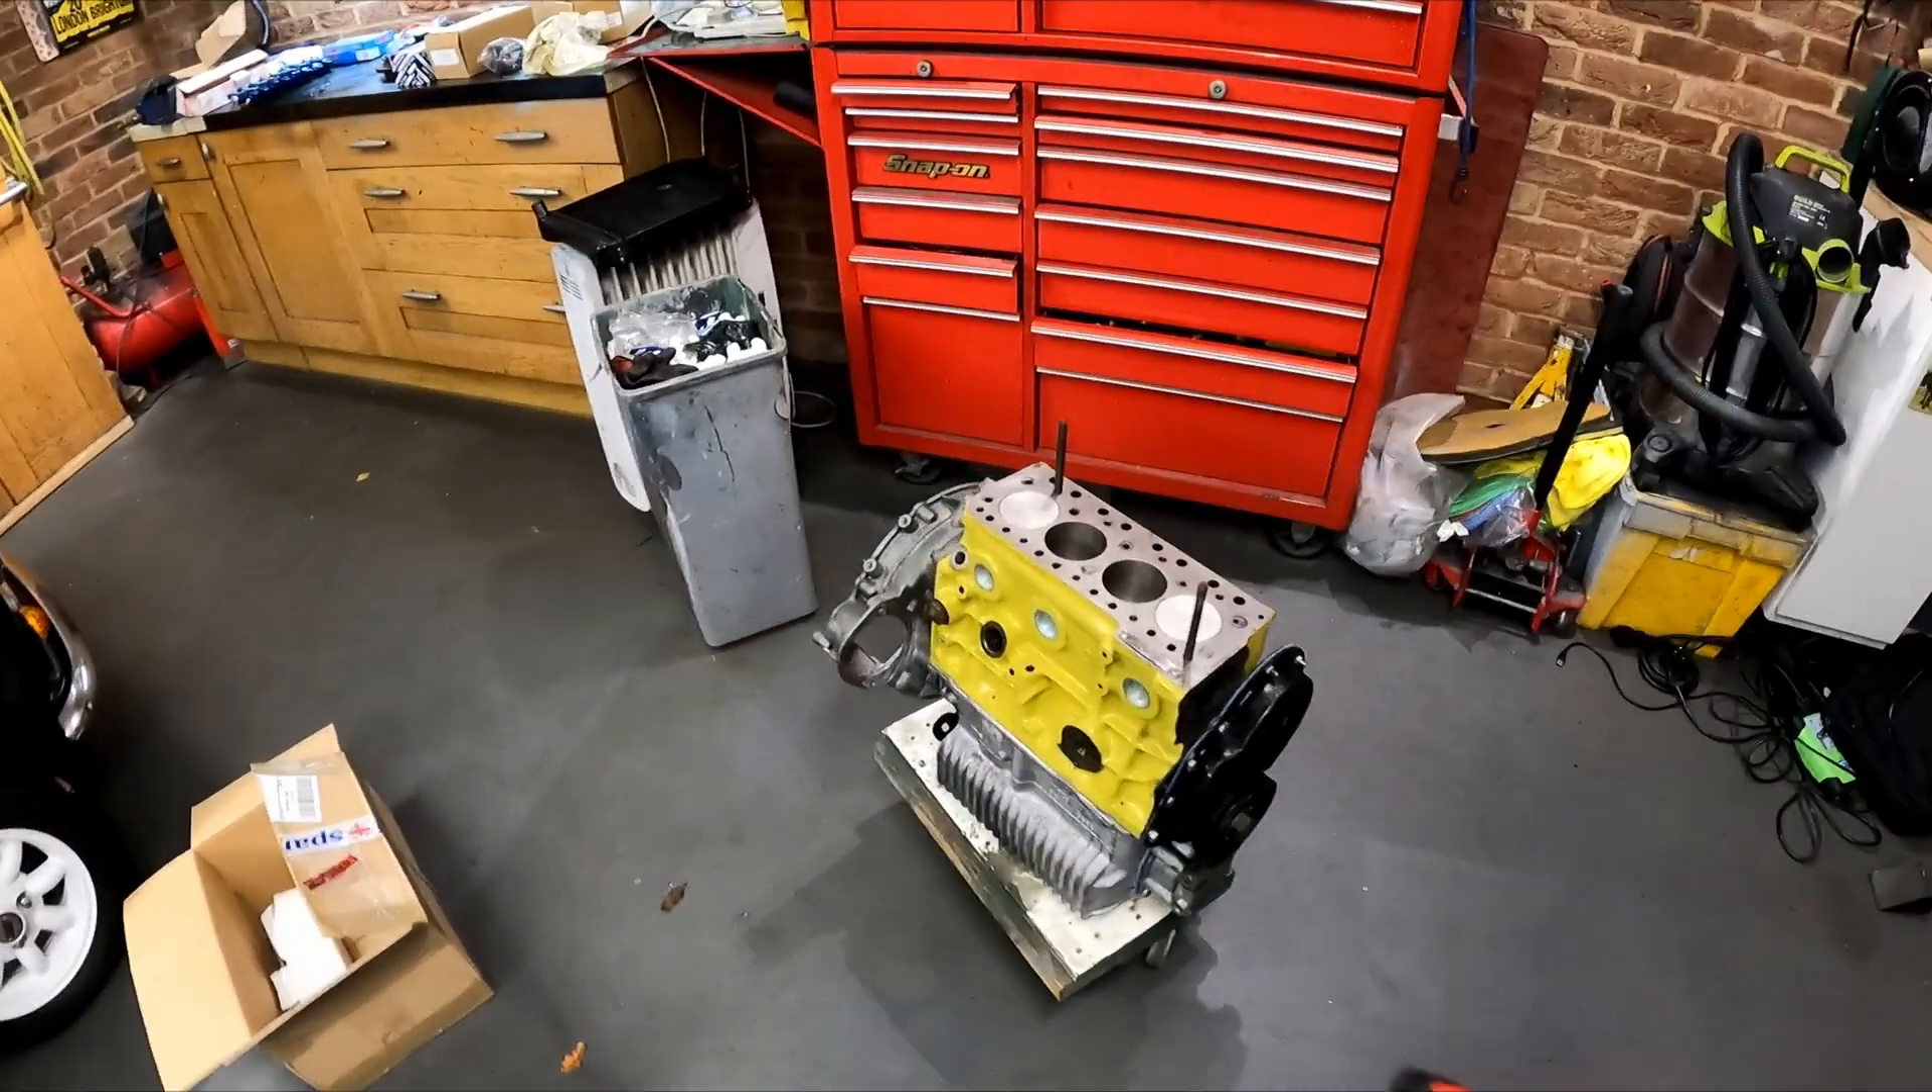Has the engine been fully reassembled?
No.